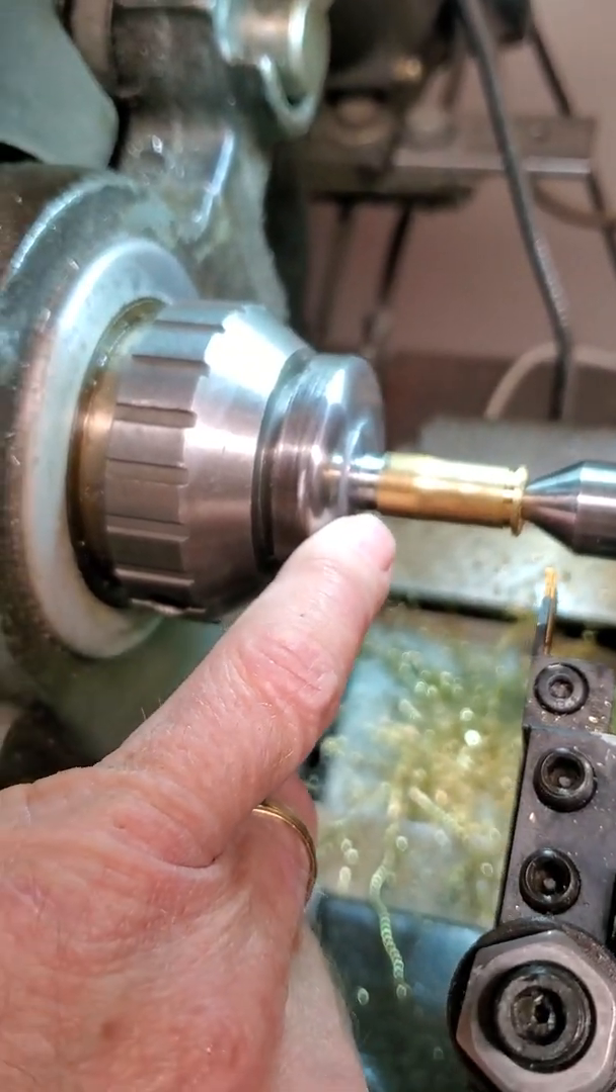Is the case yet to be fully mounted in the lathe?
No.